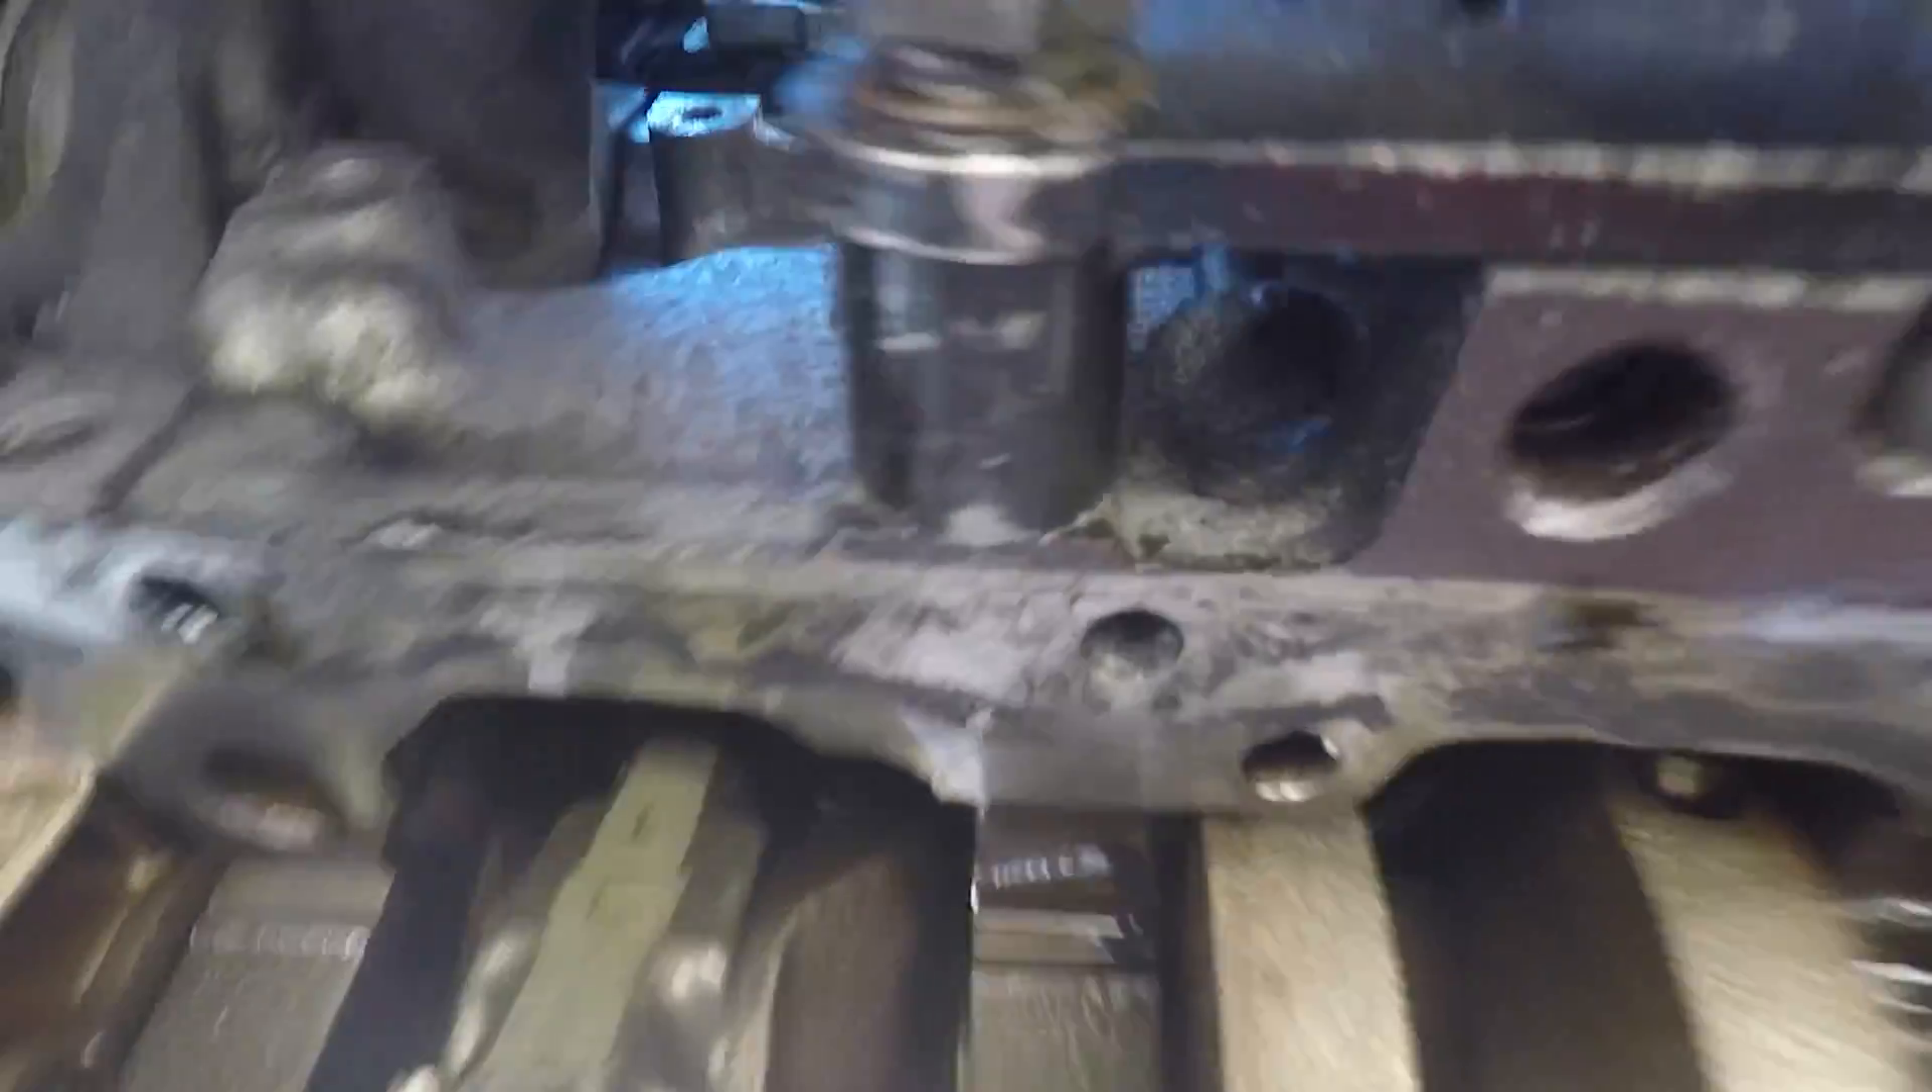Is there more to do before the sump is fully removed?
No.